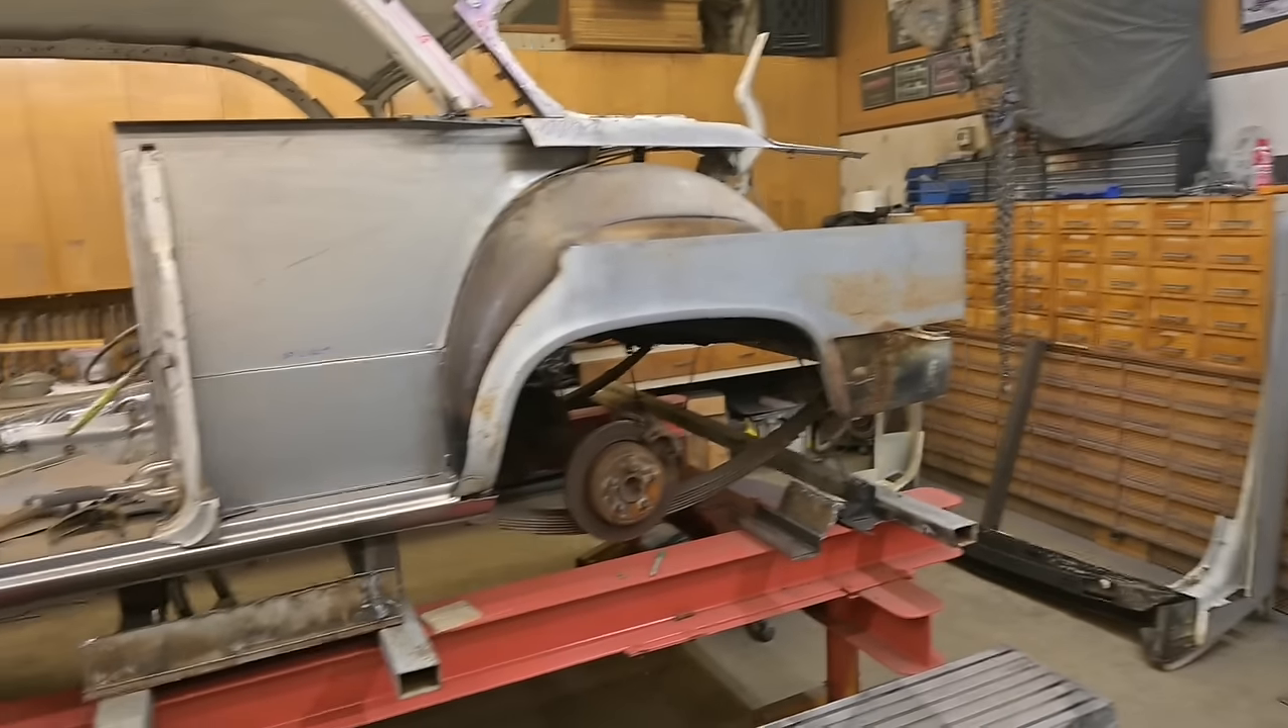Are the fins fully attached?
No.